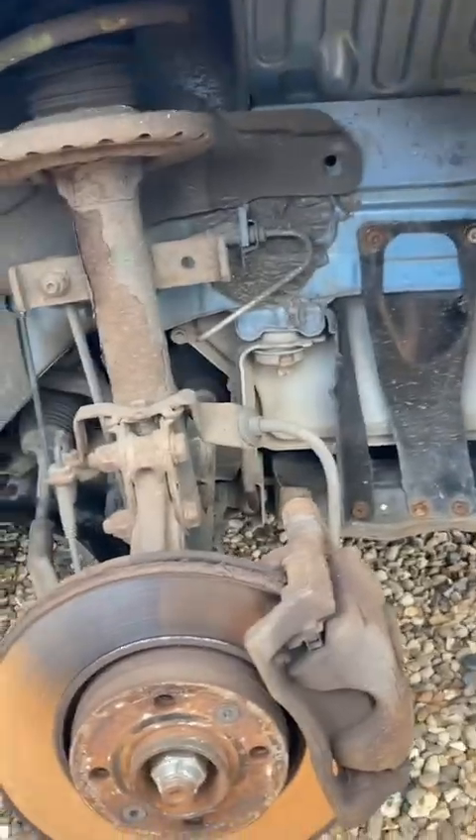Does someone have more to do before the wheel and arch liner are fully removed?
No.